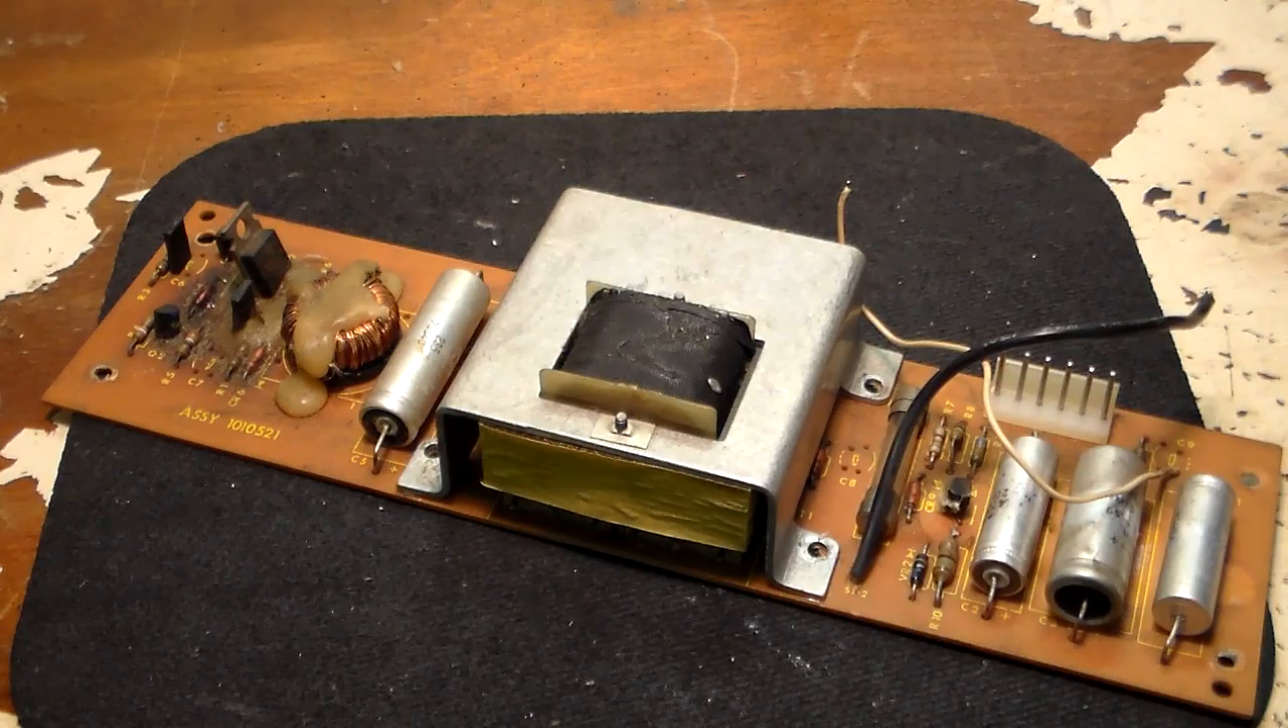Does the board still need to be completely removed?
No.